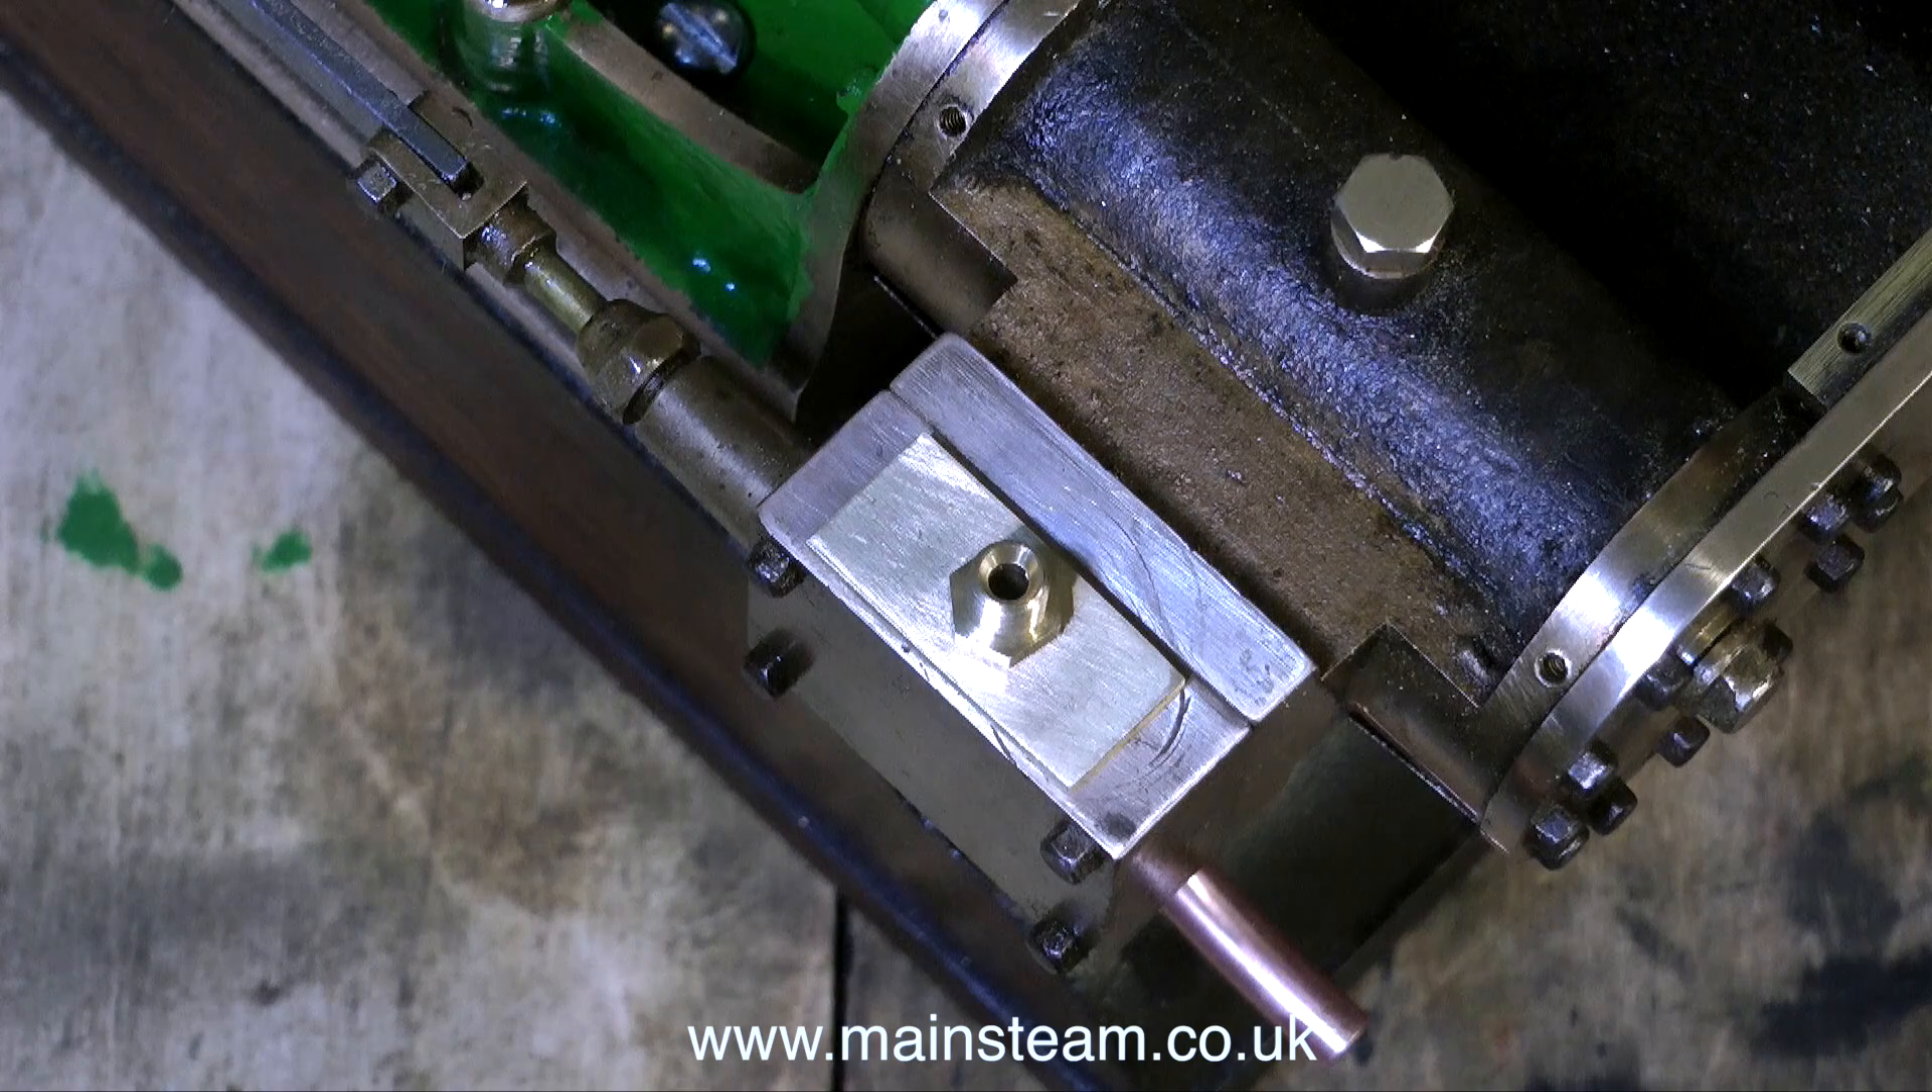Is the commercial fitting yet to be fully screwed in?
No.